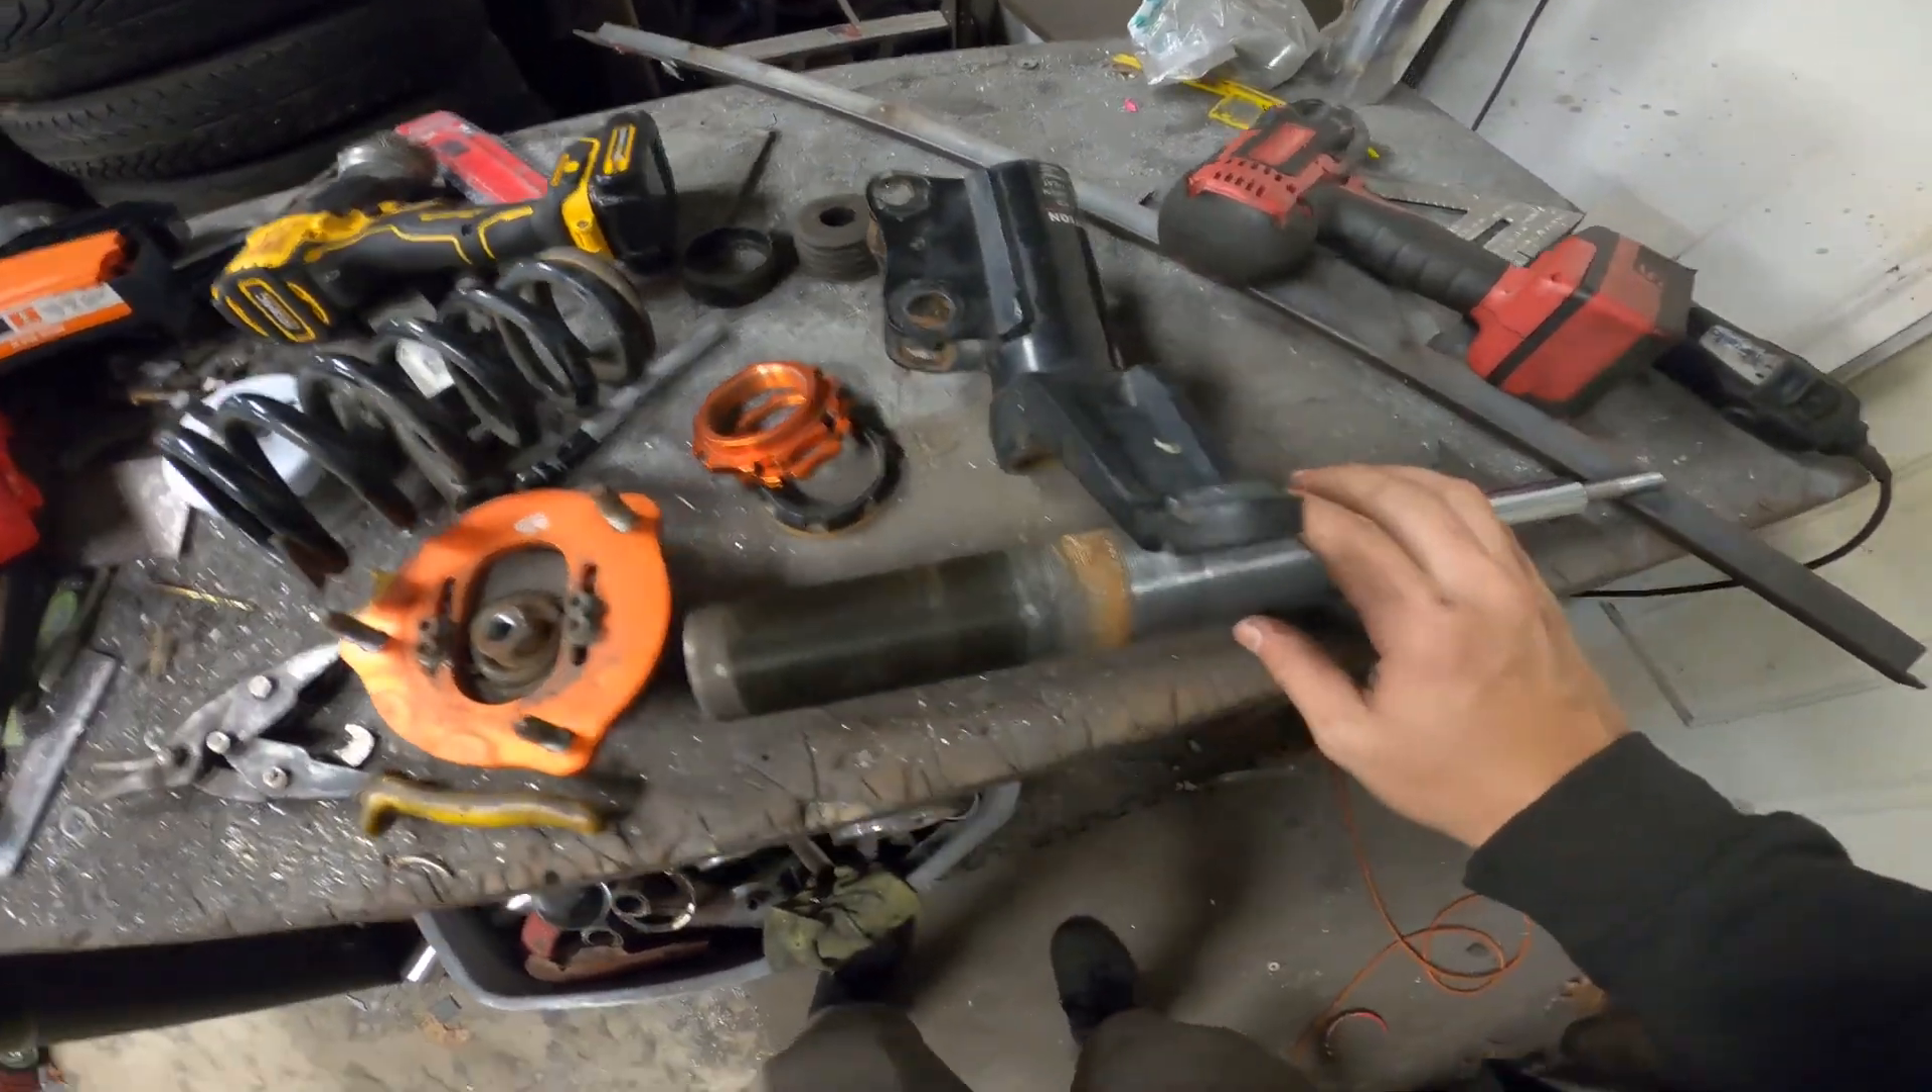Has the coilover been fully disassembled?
Yes.